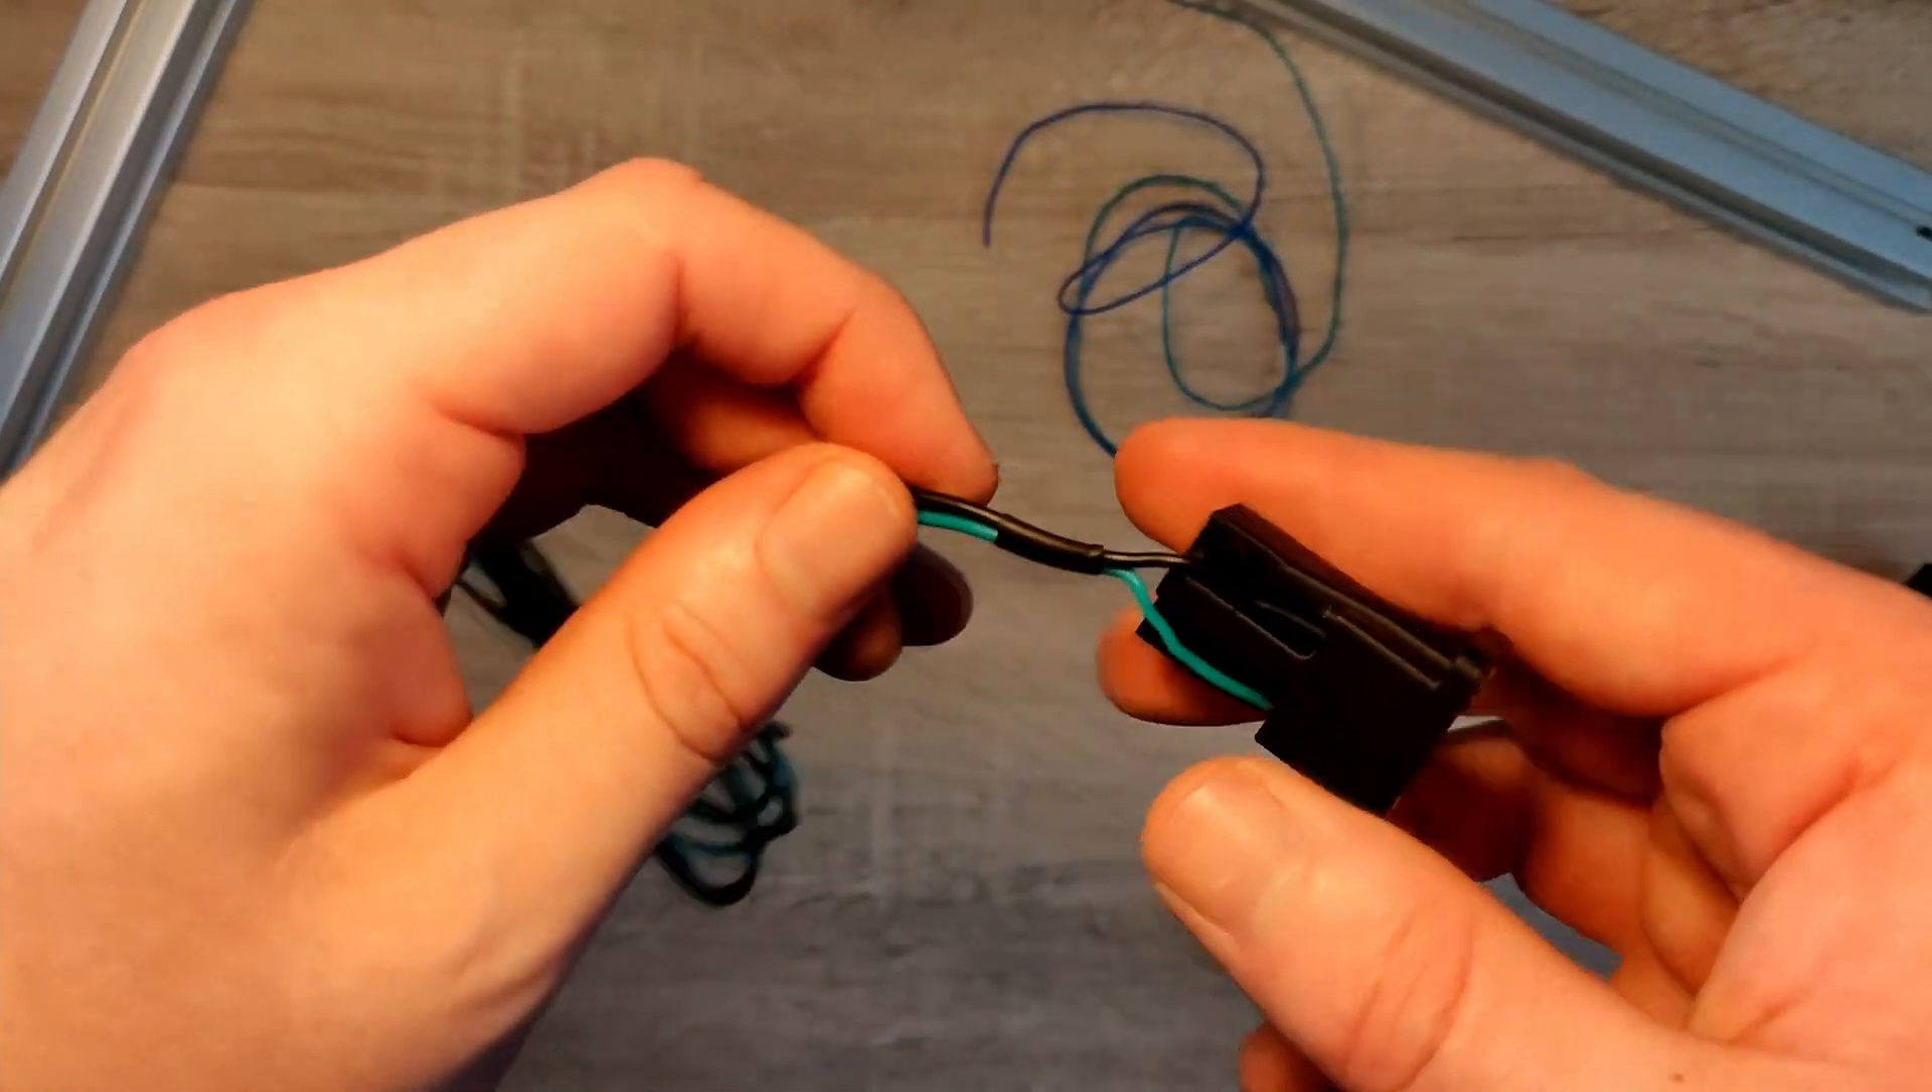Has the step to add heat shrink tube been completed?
Yes.